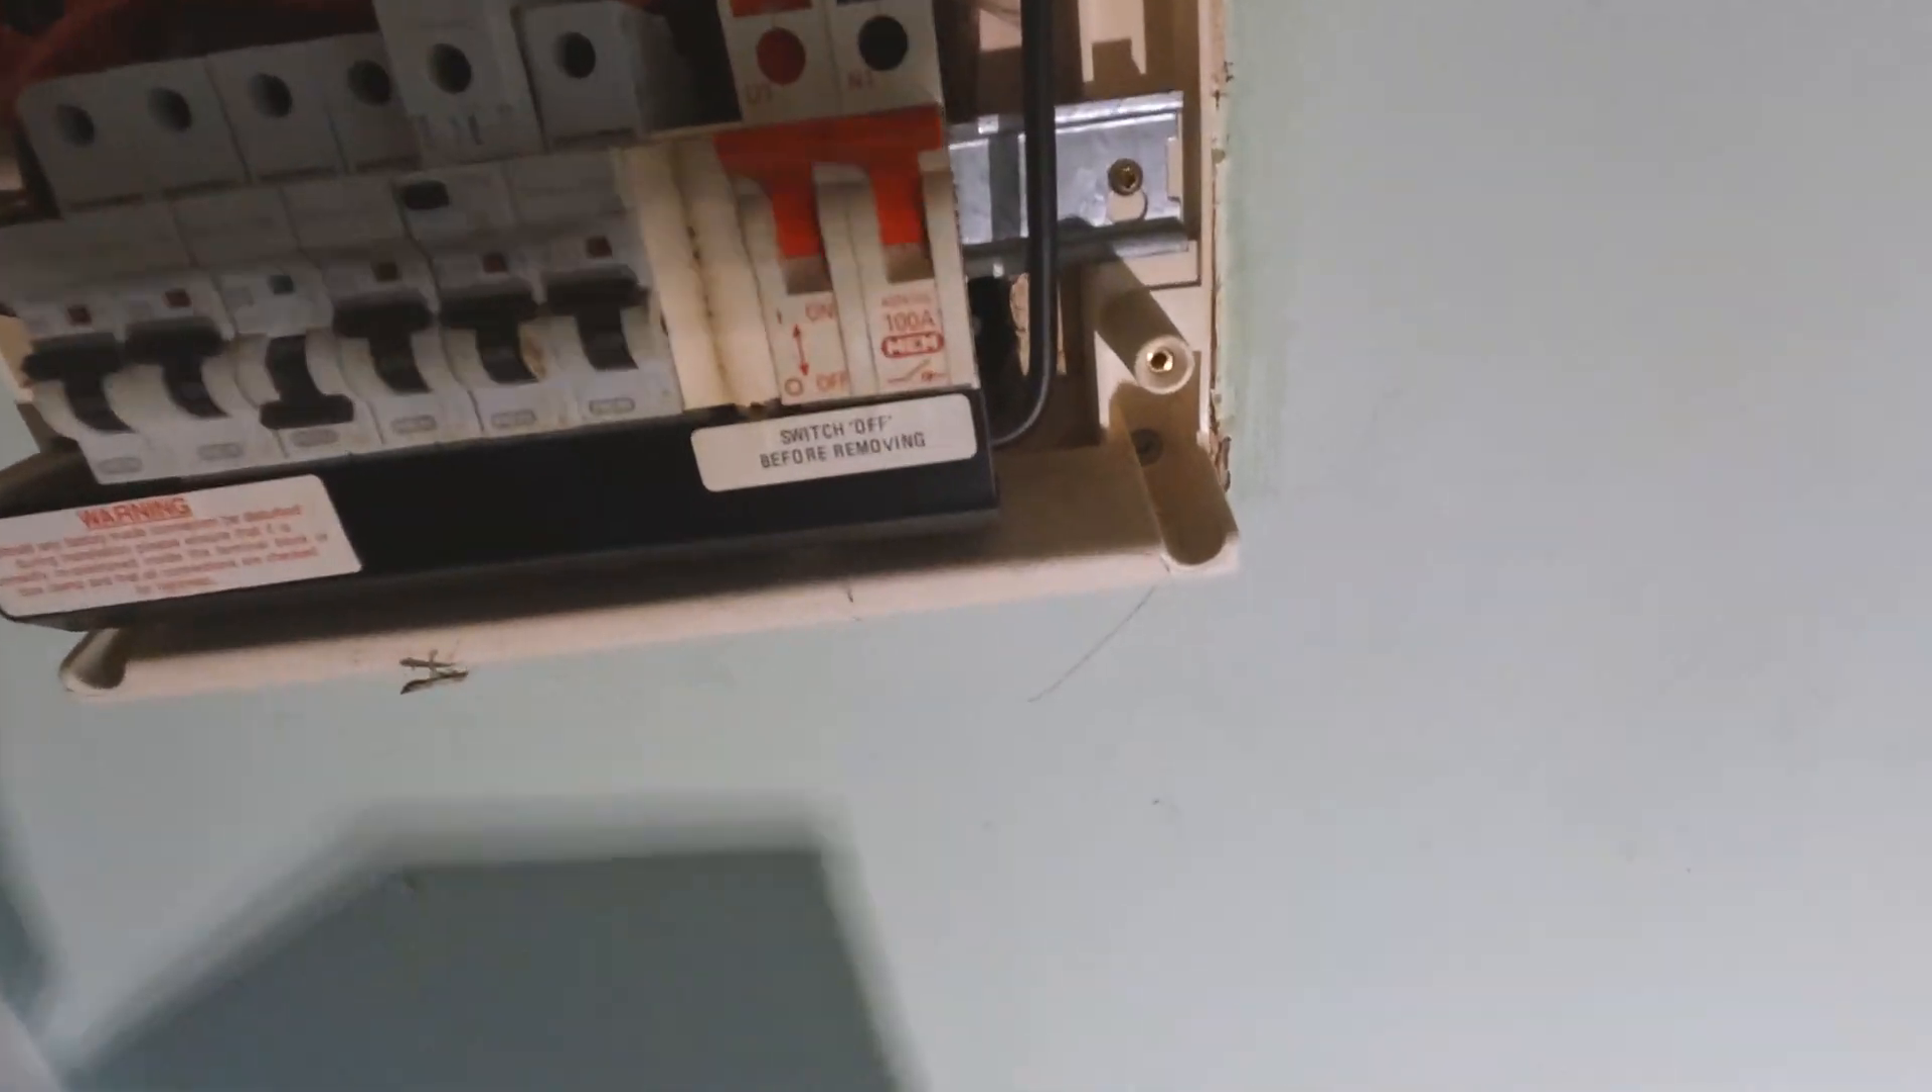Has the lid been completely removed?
Yes.